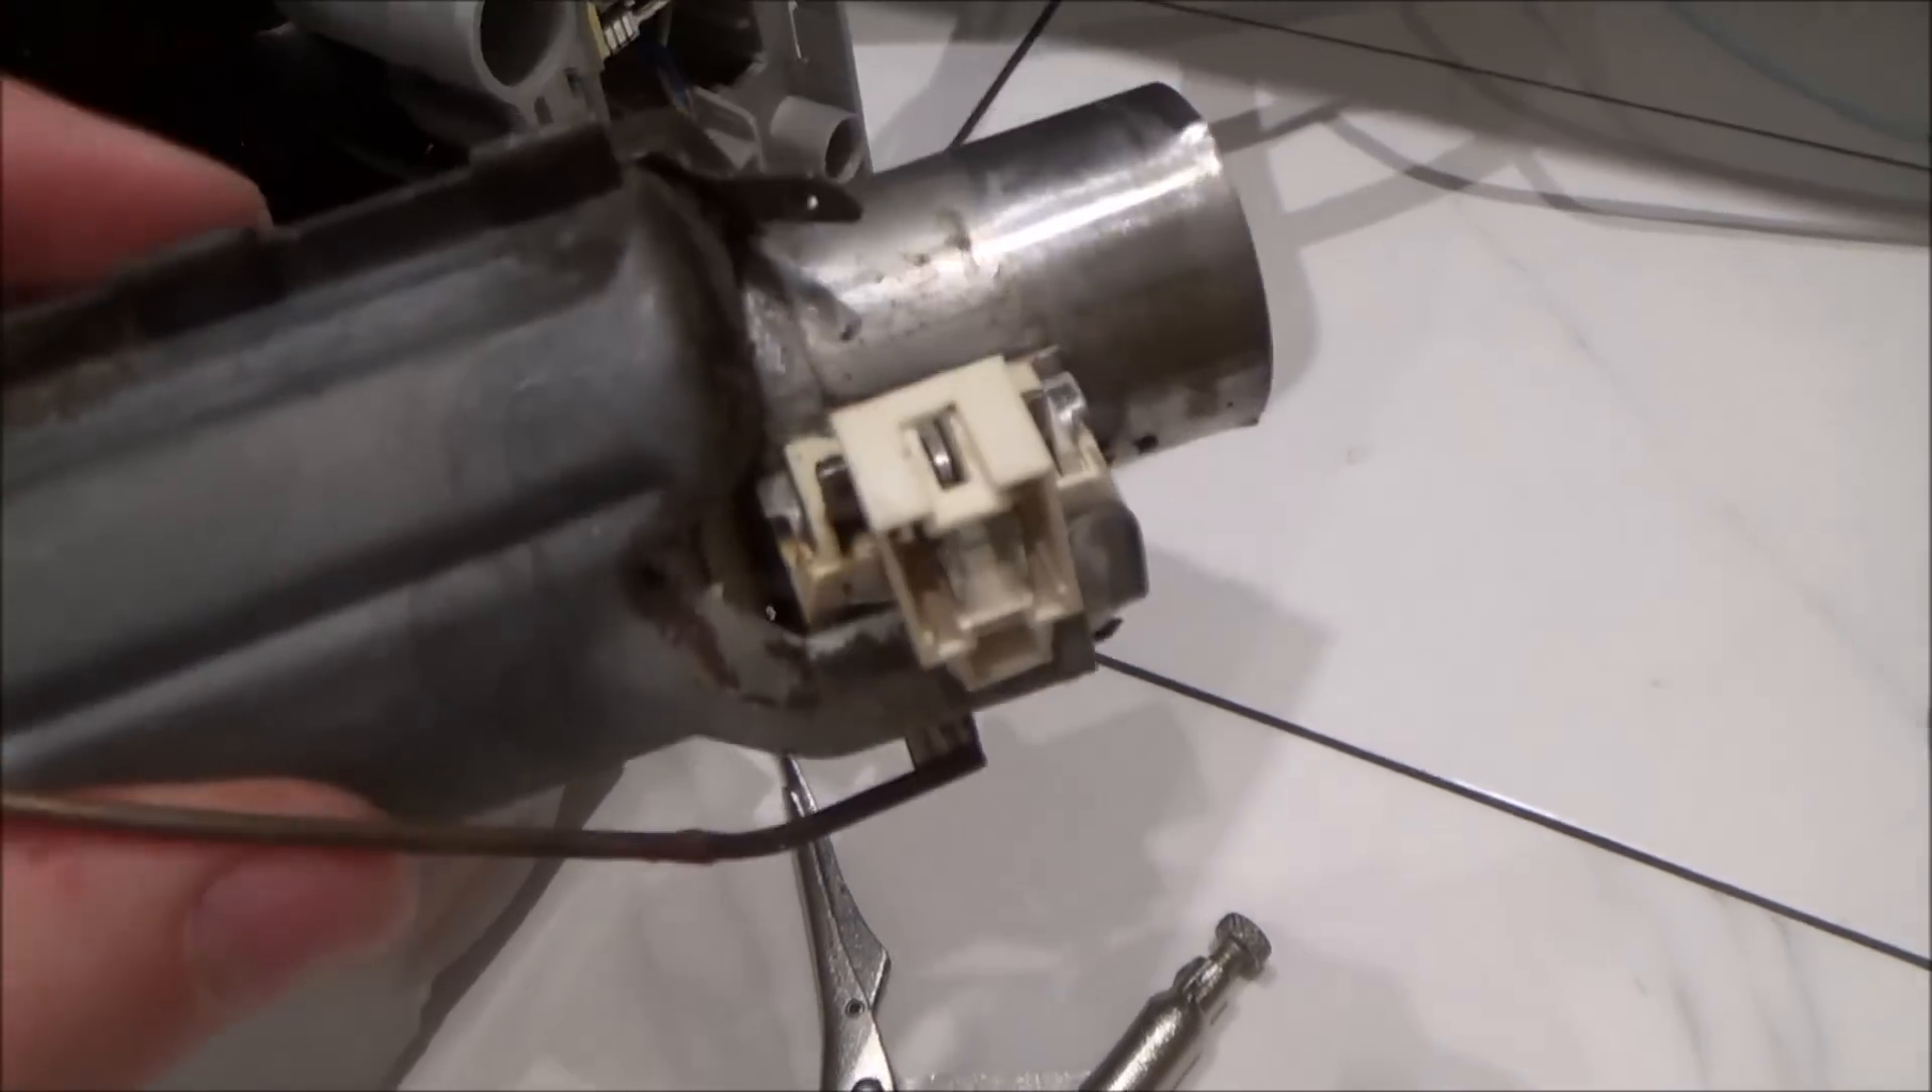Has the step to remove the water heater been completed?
Yes.